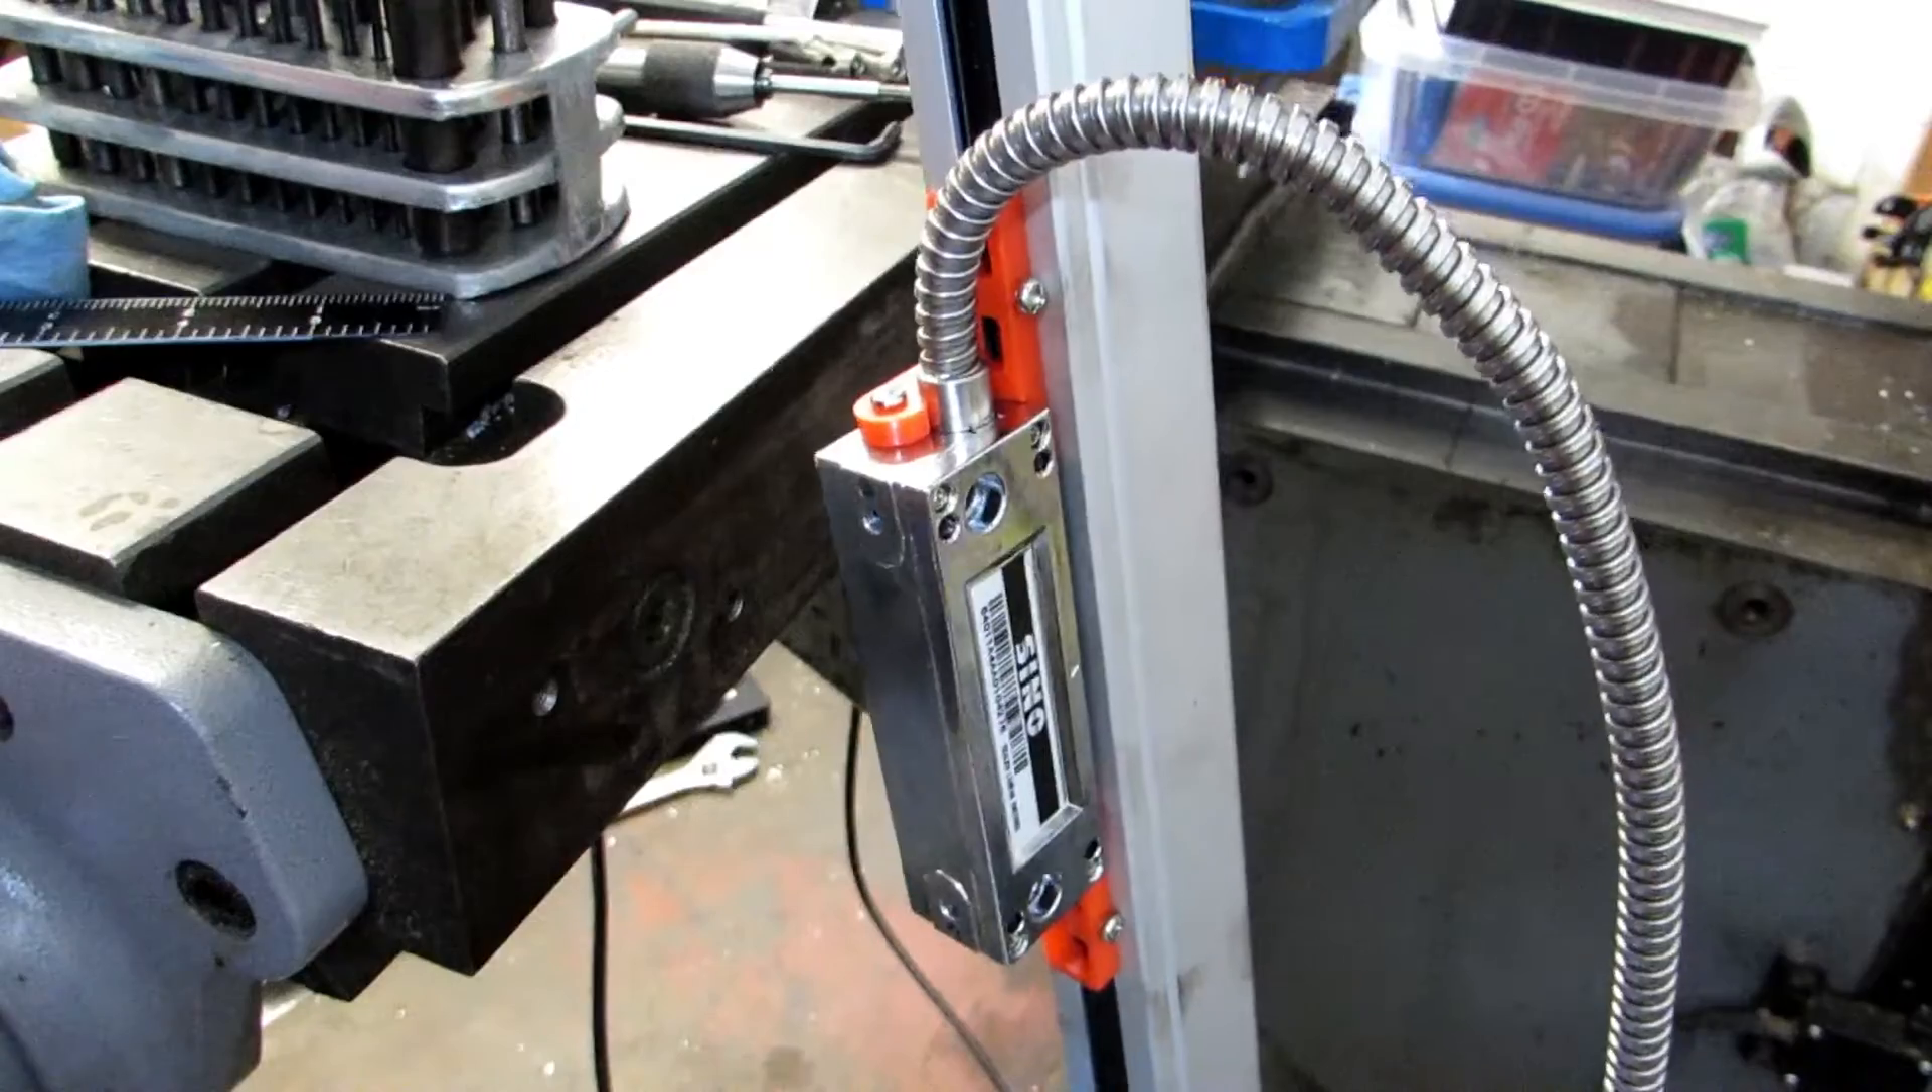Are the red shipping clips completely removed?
No.